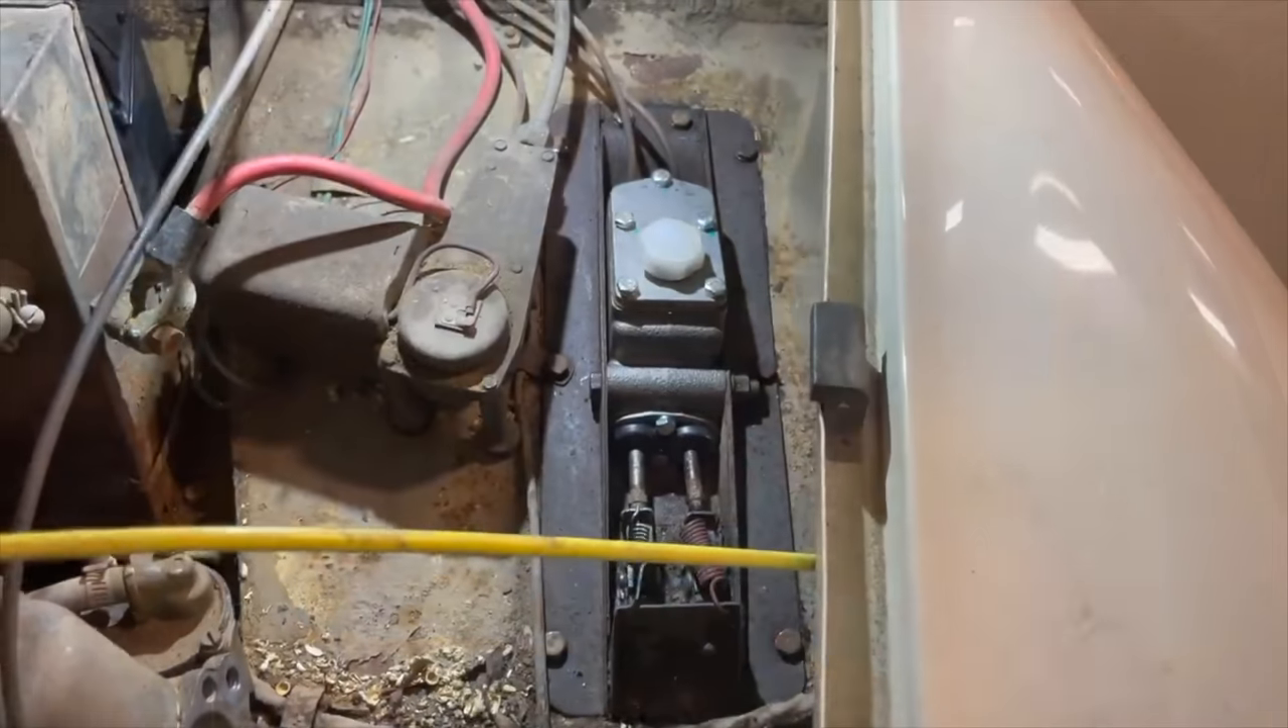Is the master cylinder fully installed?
Yes.